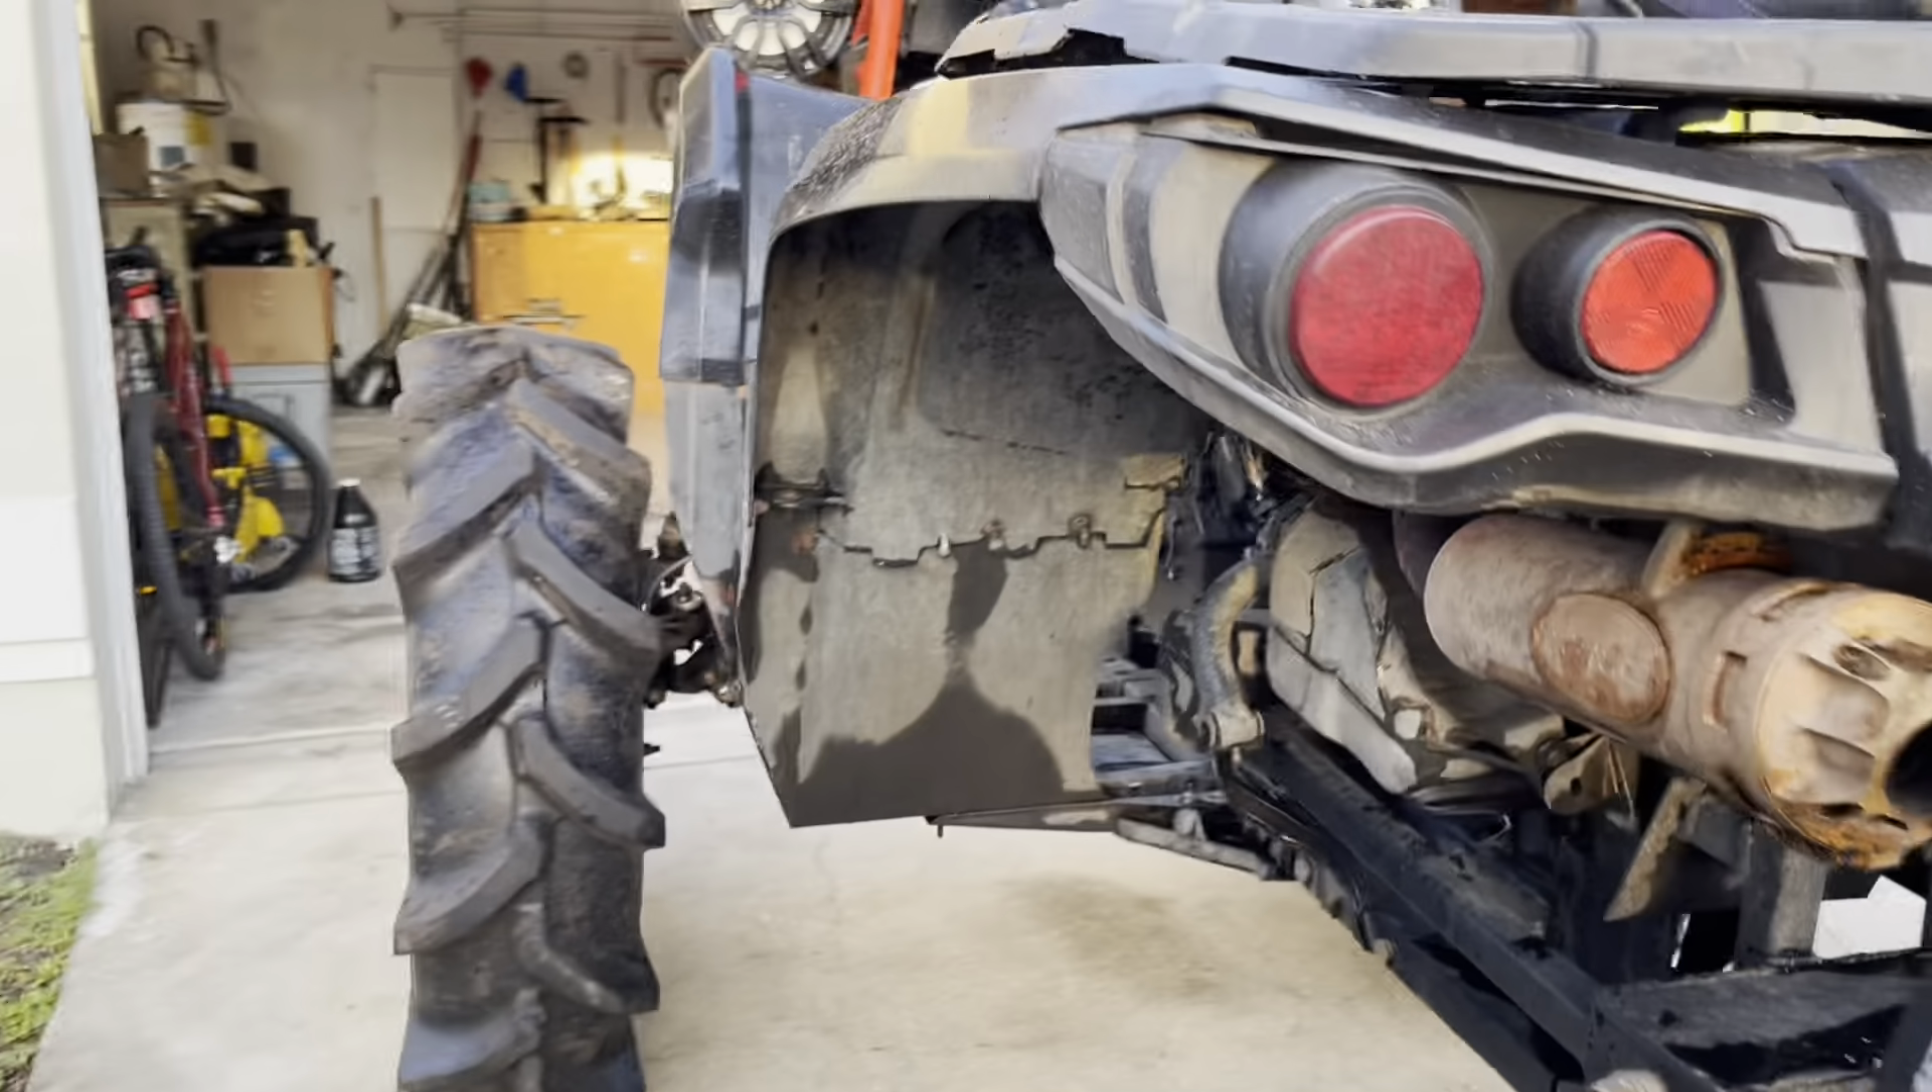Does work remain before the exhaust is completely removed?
Yes.